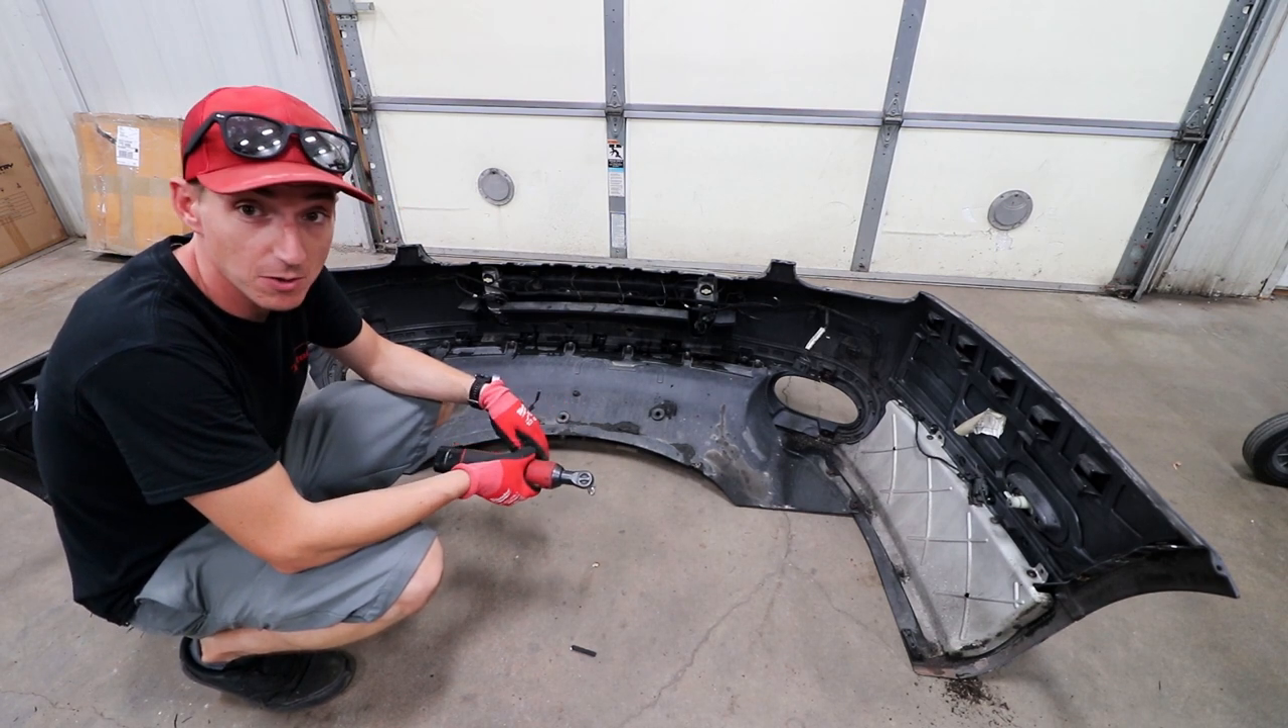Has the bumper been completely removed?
Yes.